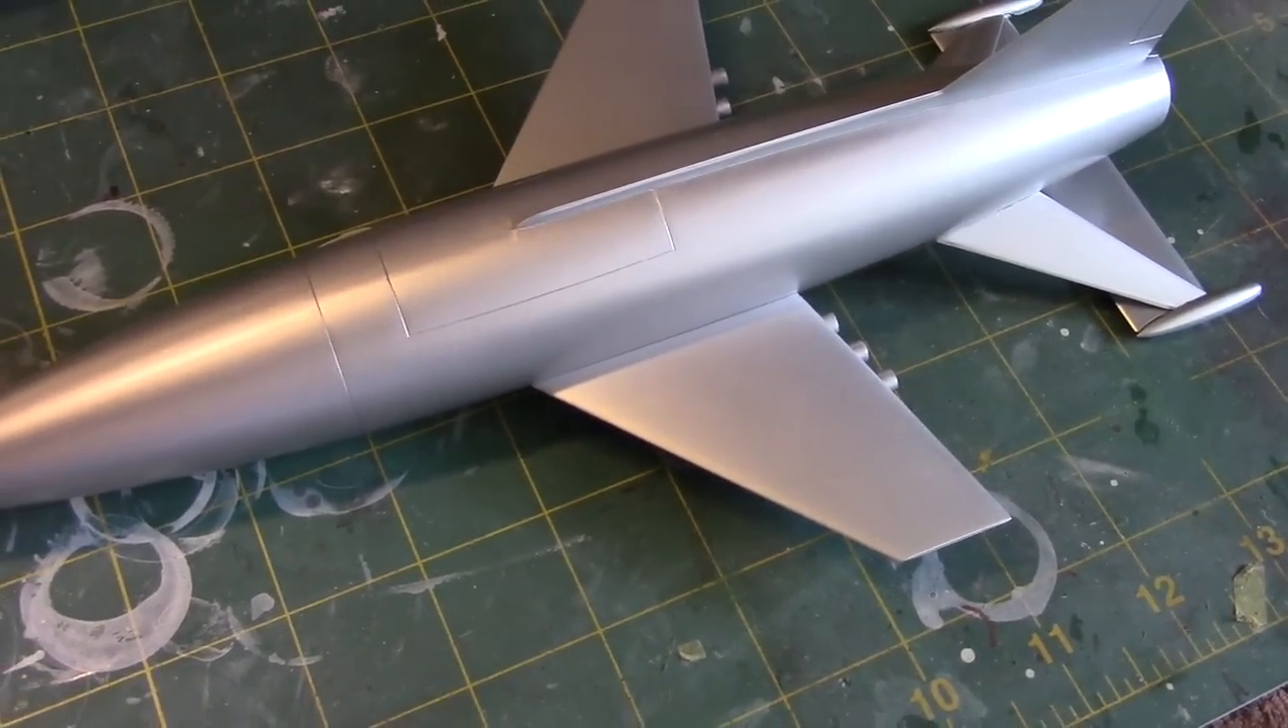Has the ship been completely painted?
Yes.